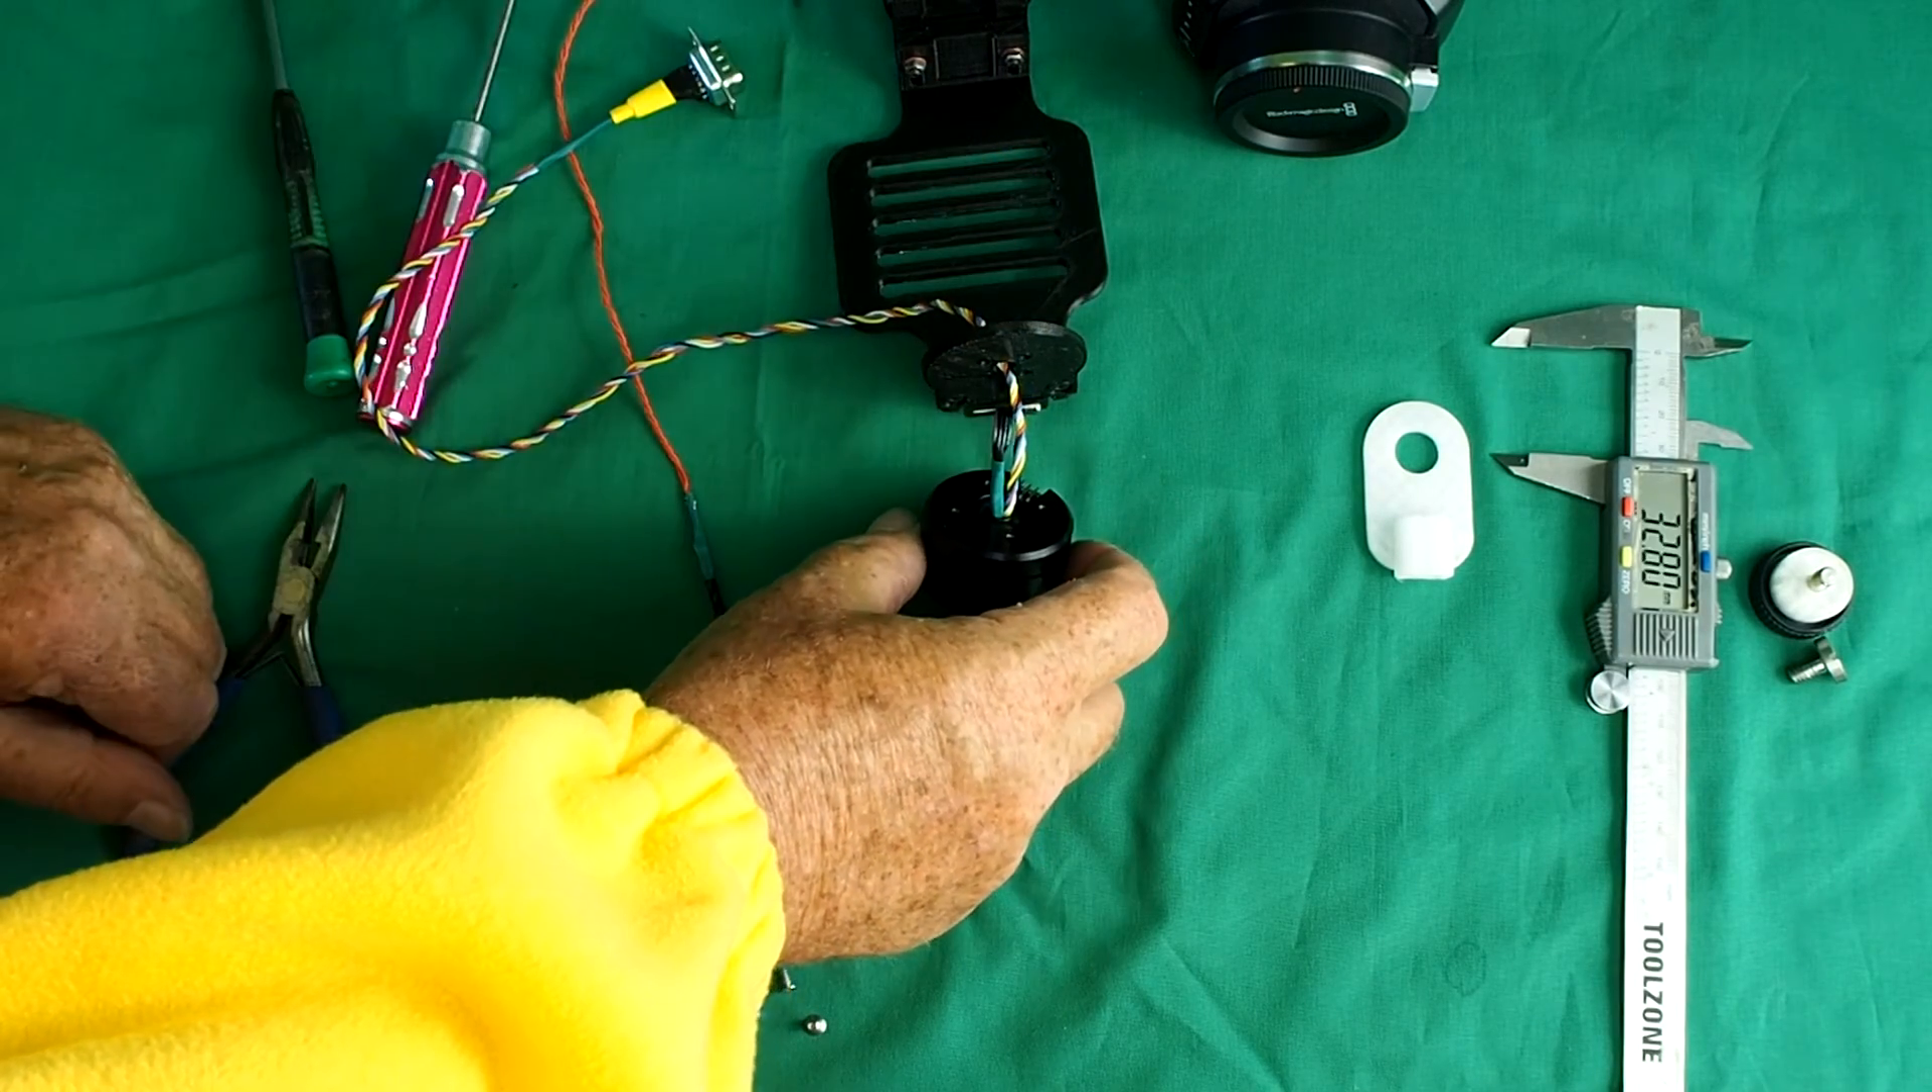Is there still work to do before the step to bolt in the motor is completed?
Yes.